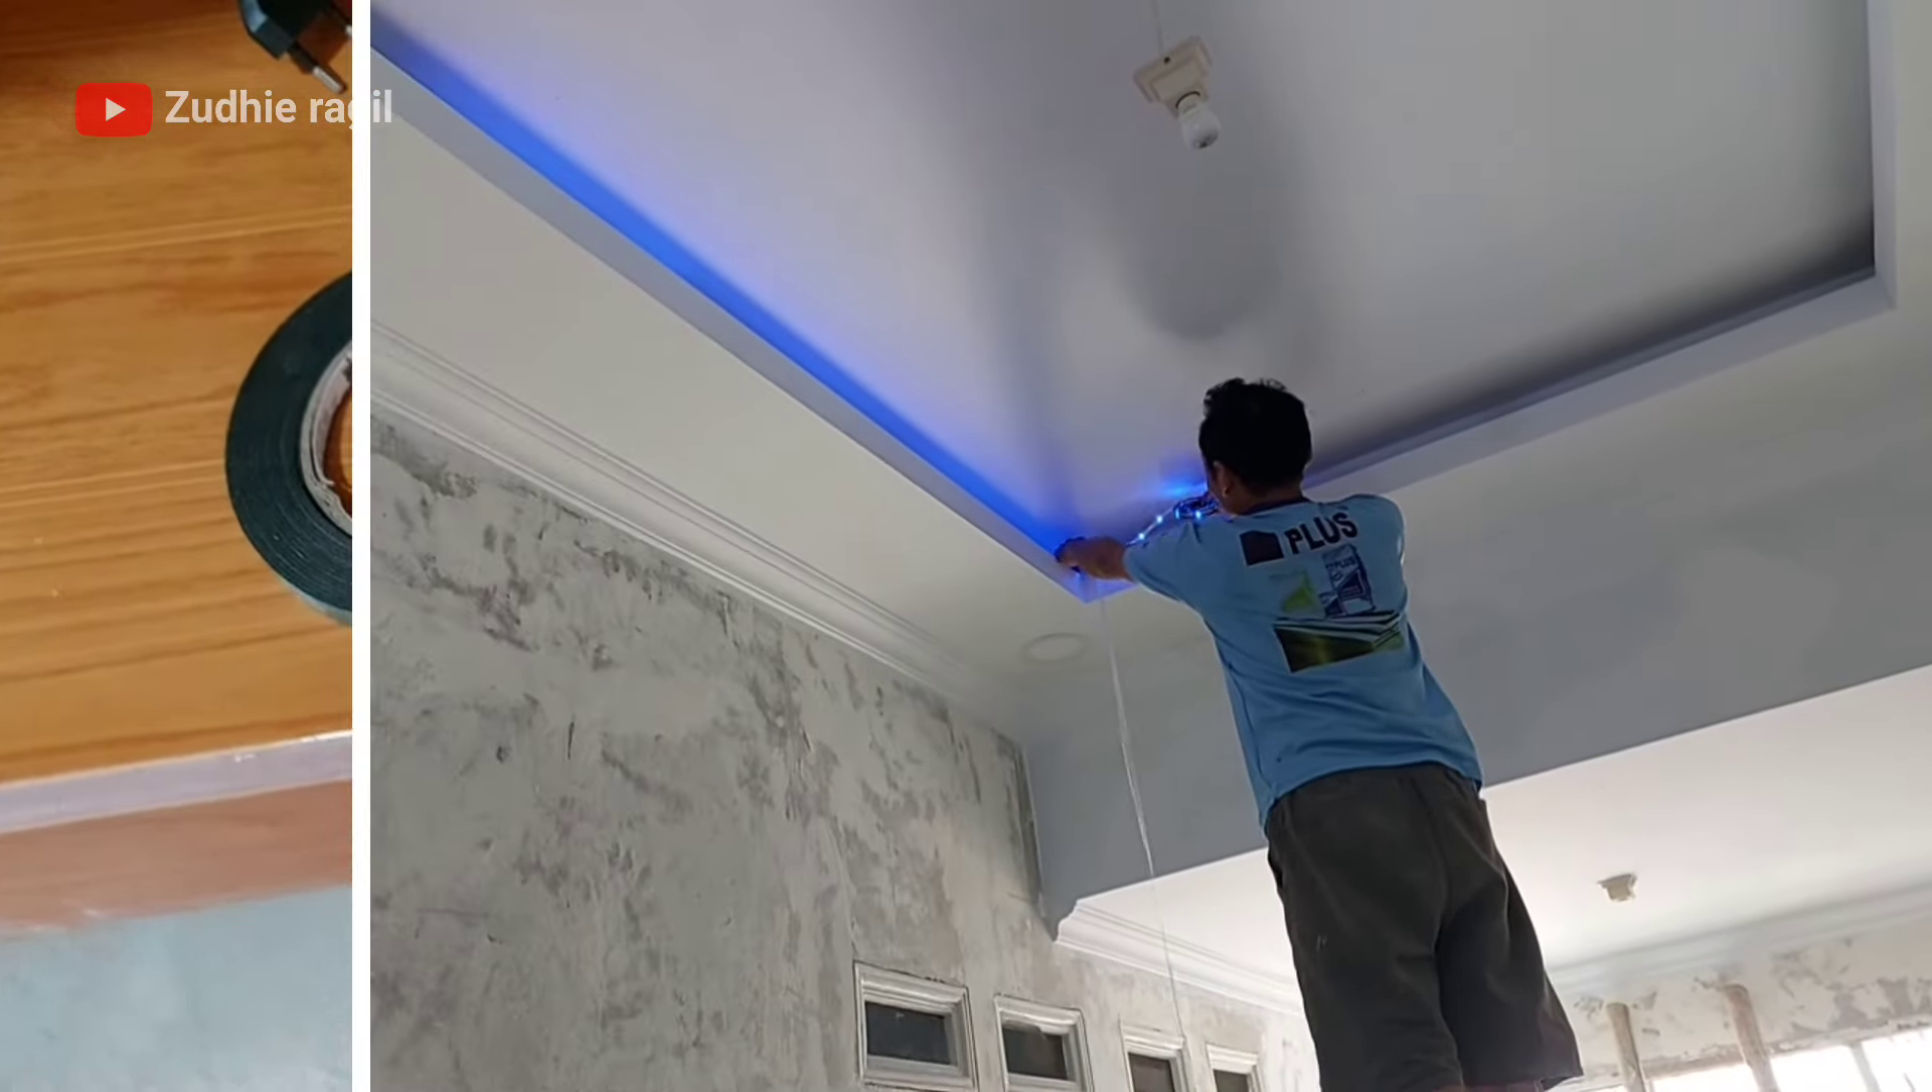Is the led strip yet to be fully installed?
Yes.